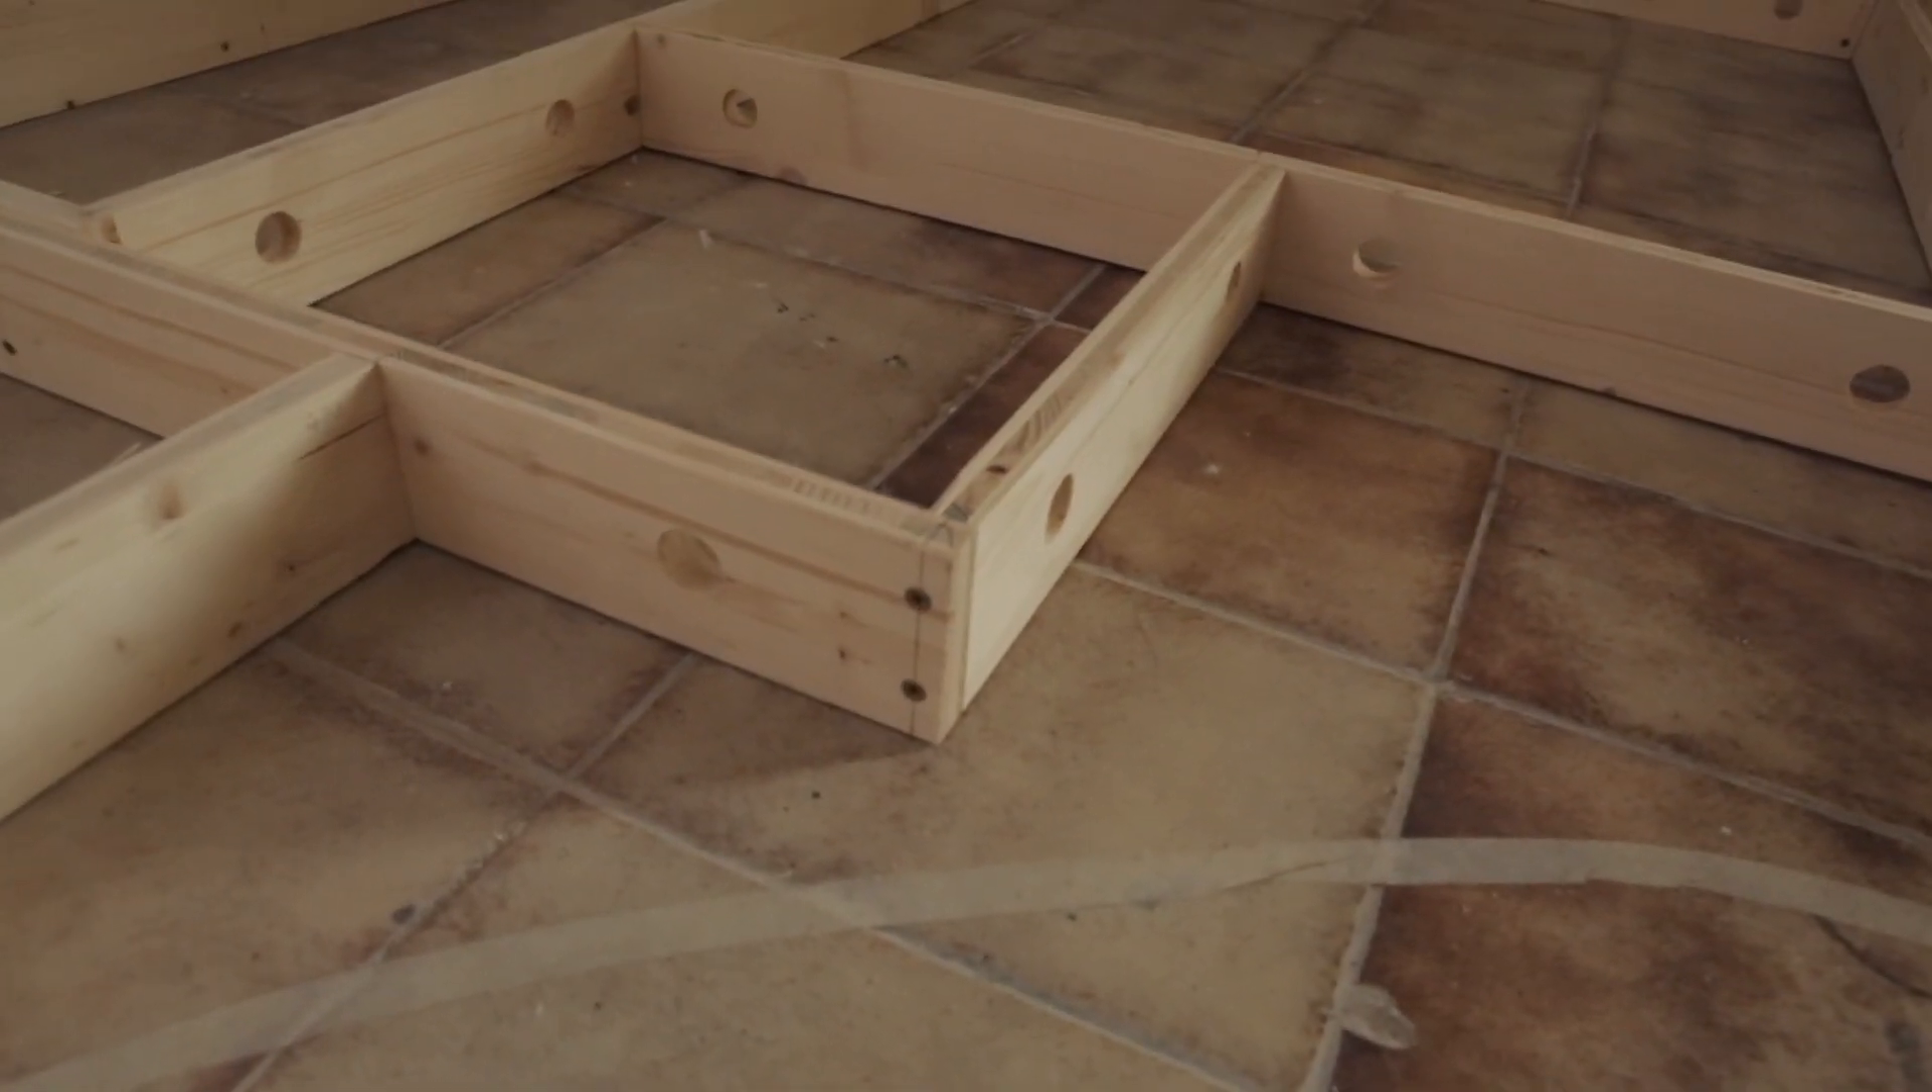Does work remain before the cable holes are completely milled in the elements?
No.